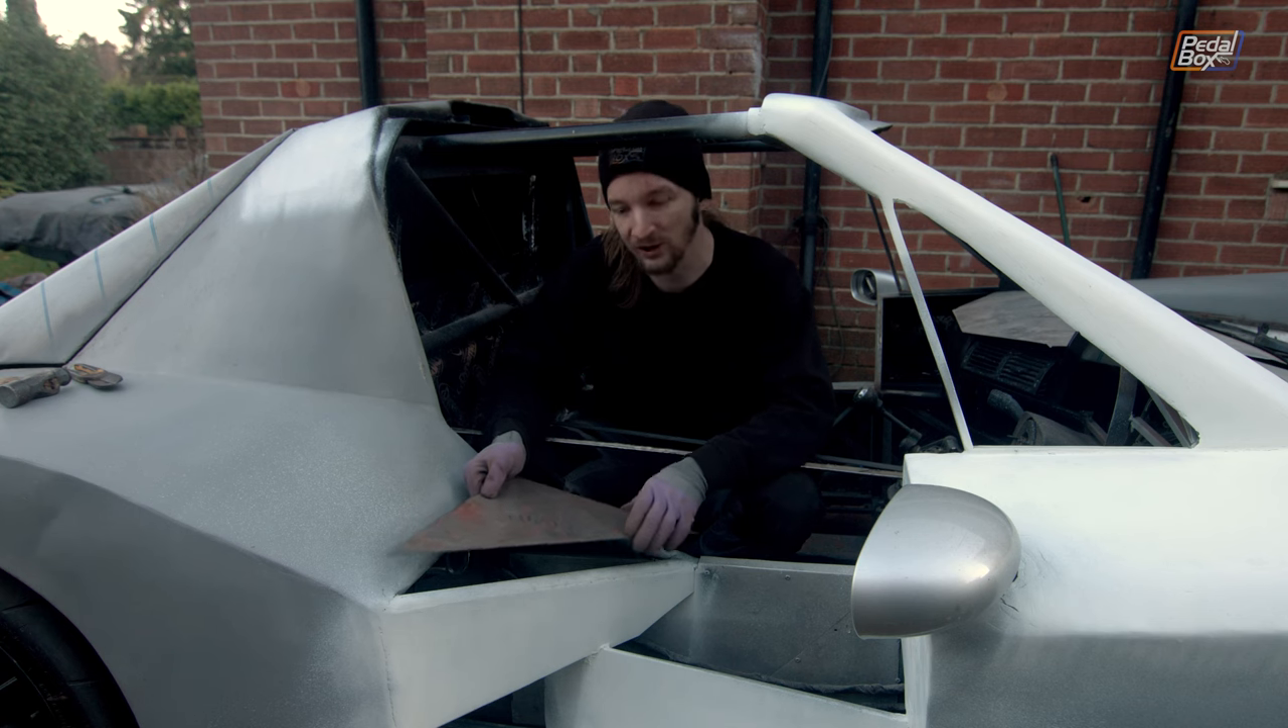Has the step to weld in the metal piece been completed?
No.